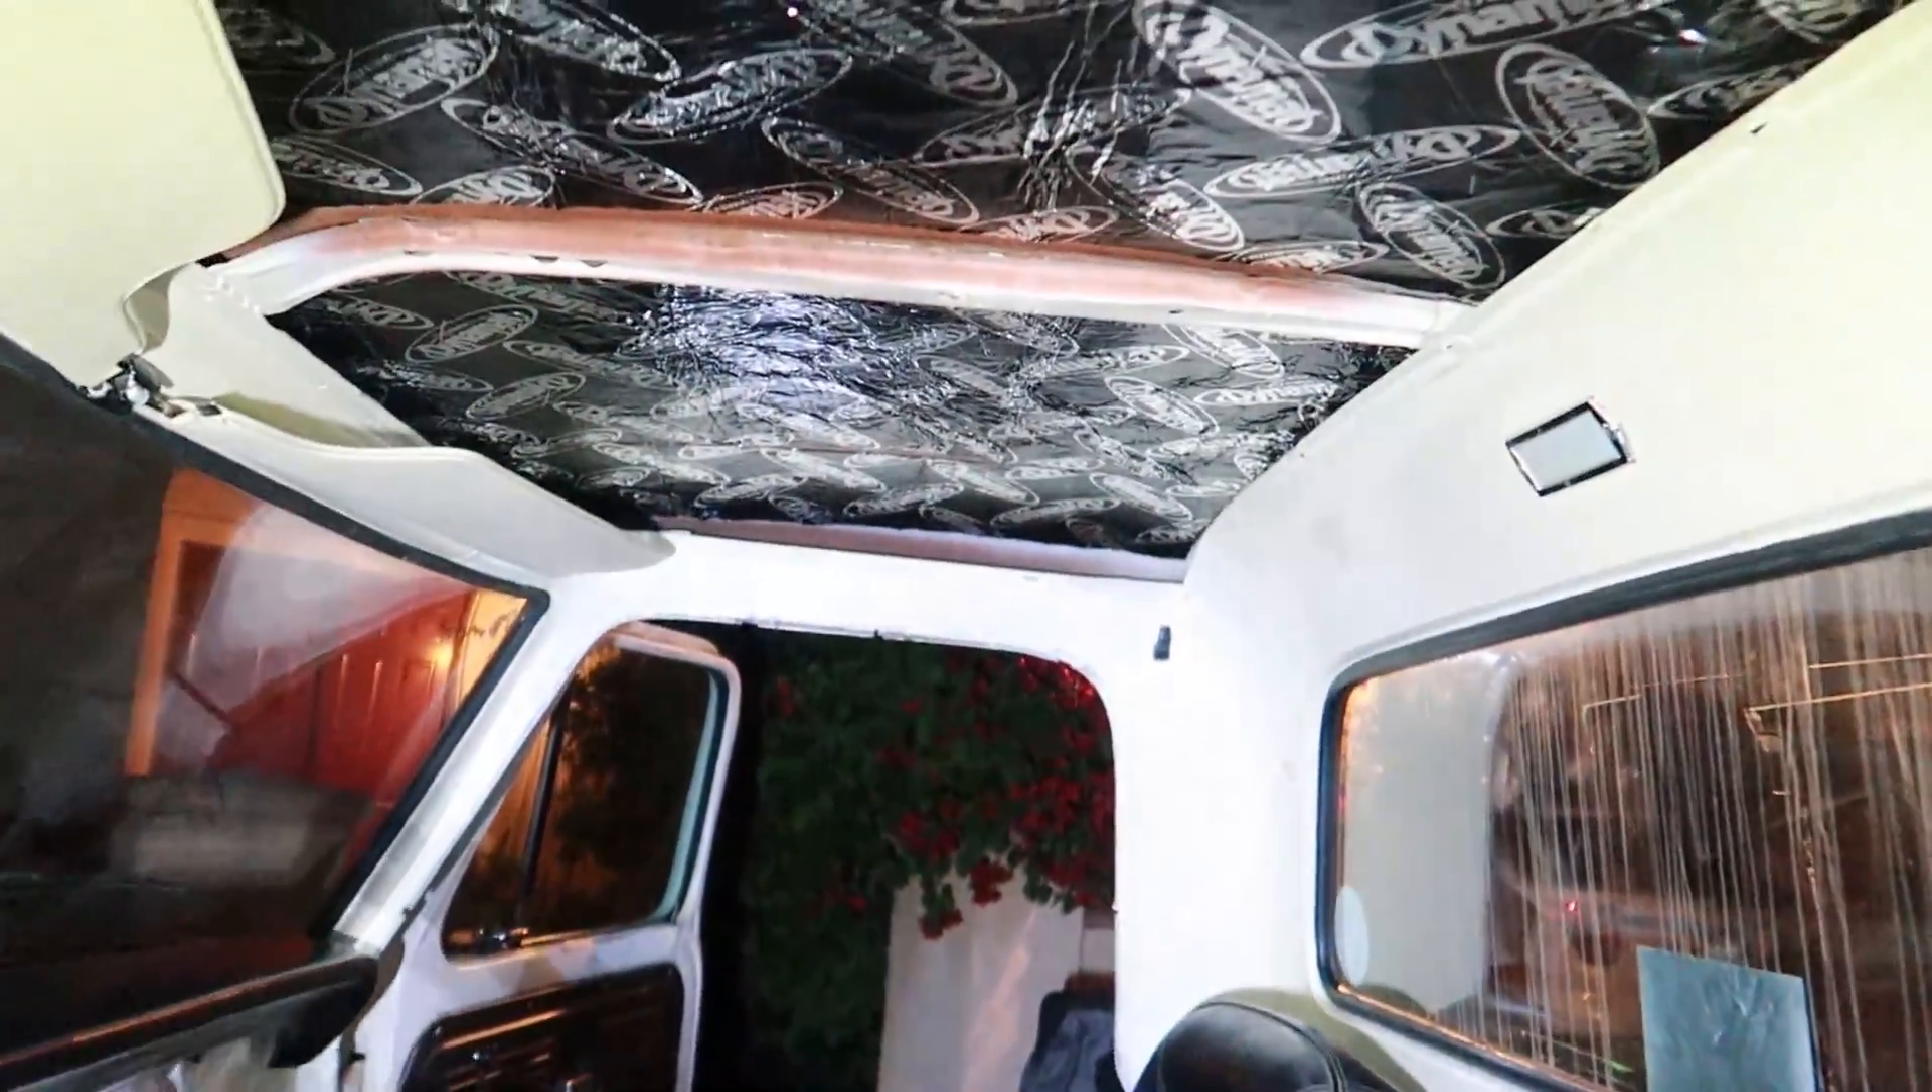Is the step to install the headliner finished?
No.